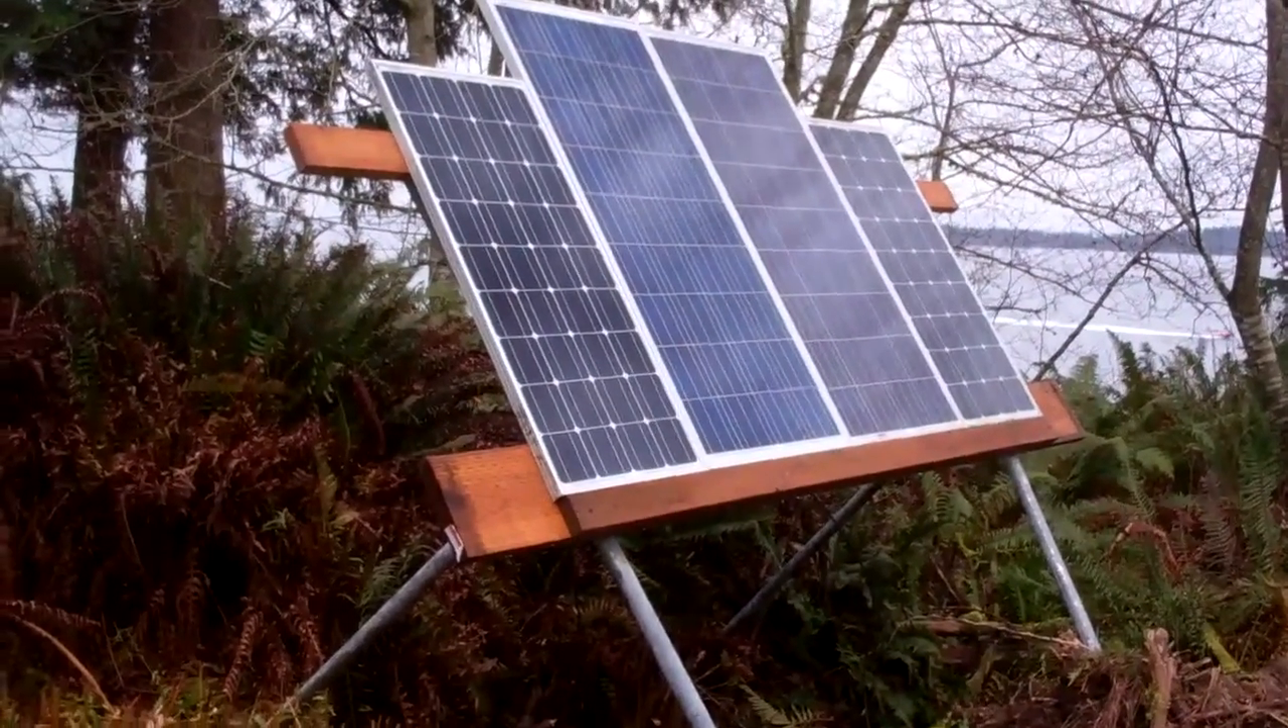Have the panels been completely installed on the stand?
Yes.